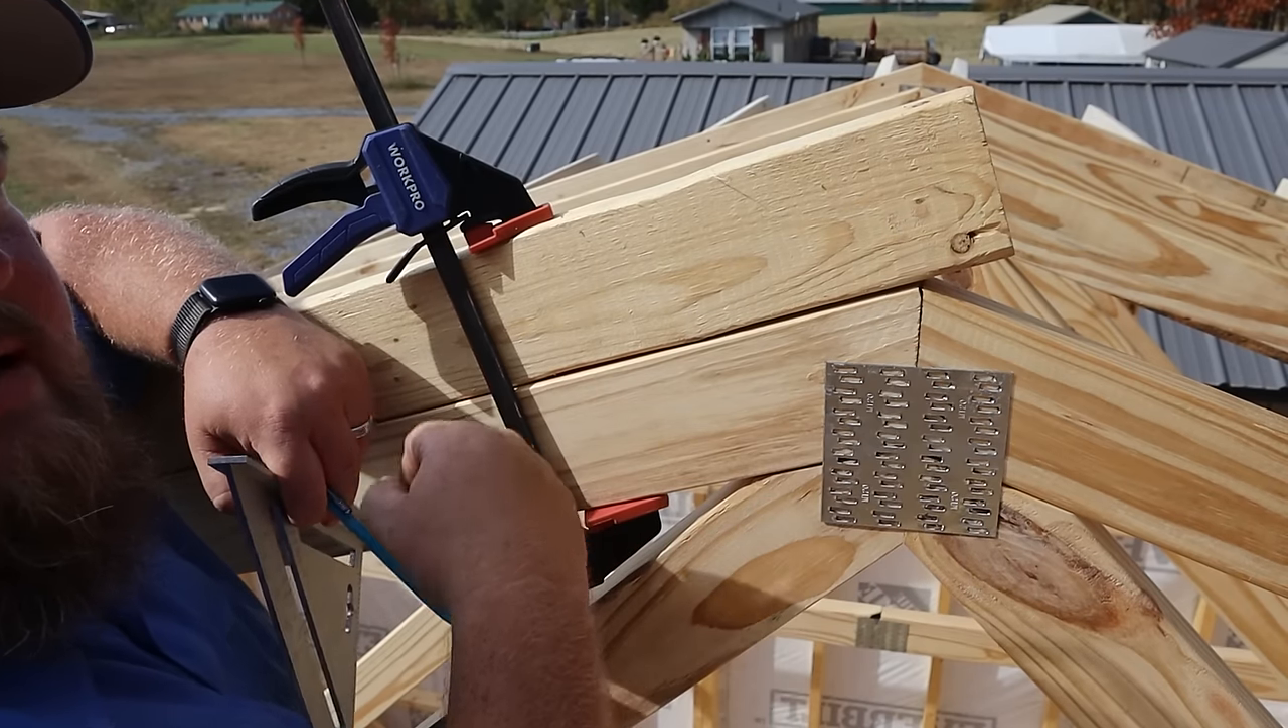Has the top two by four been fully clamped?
Yes.